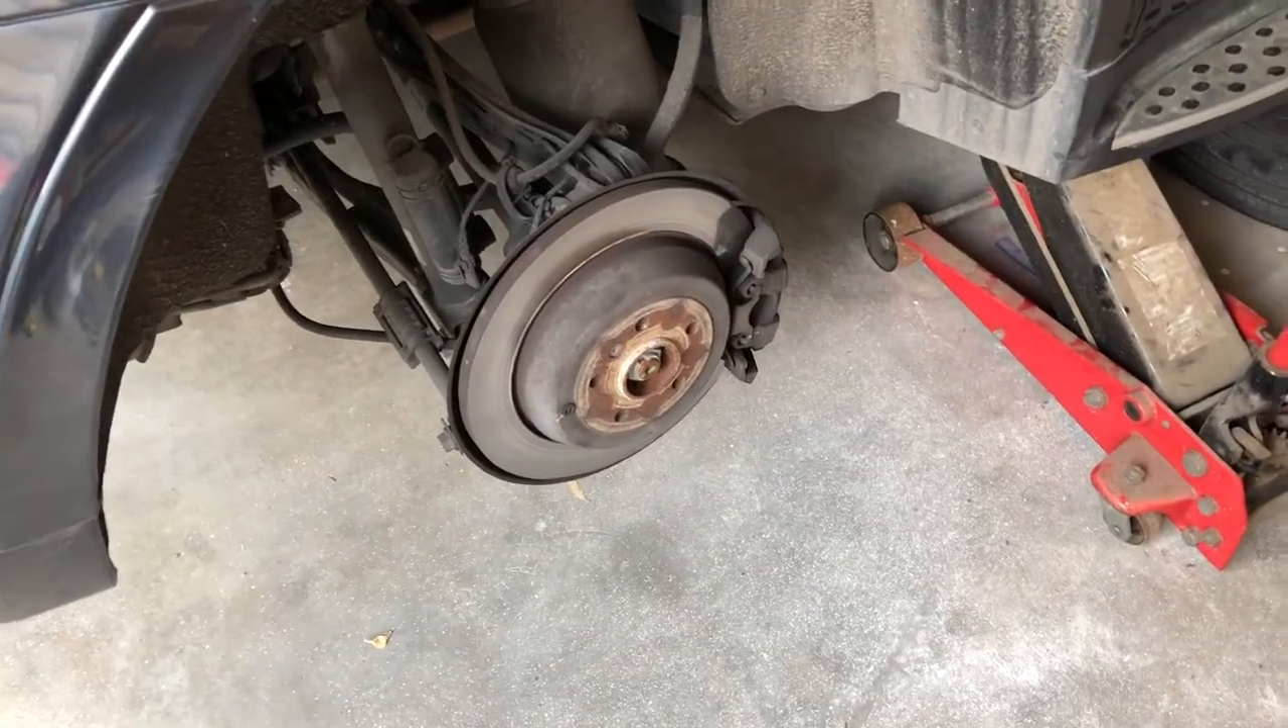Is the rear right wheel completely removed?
Yes.